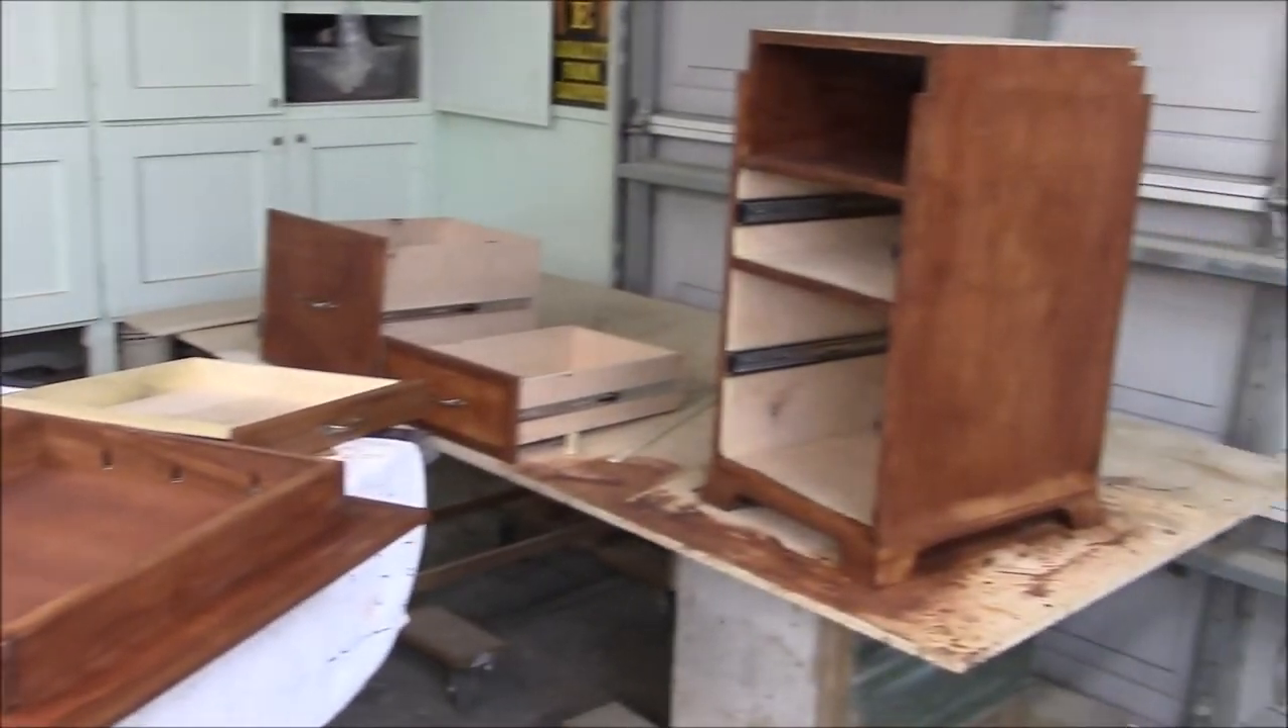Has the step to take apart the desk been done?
Yes.